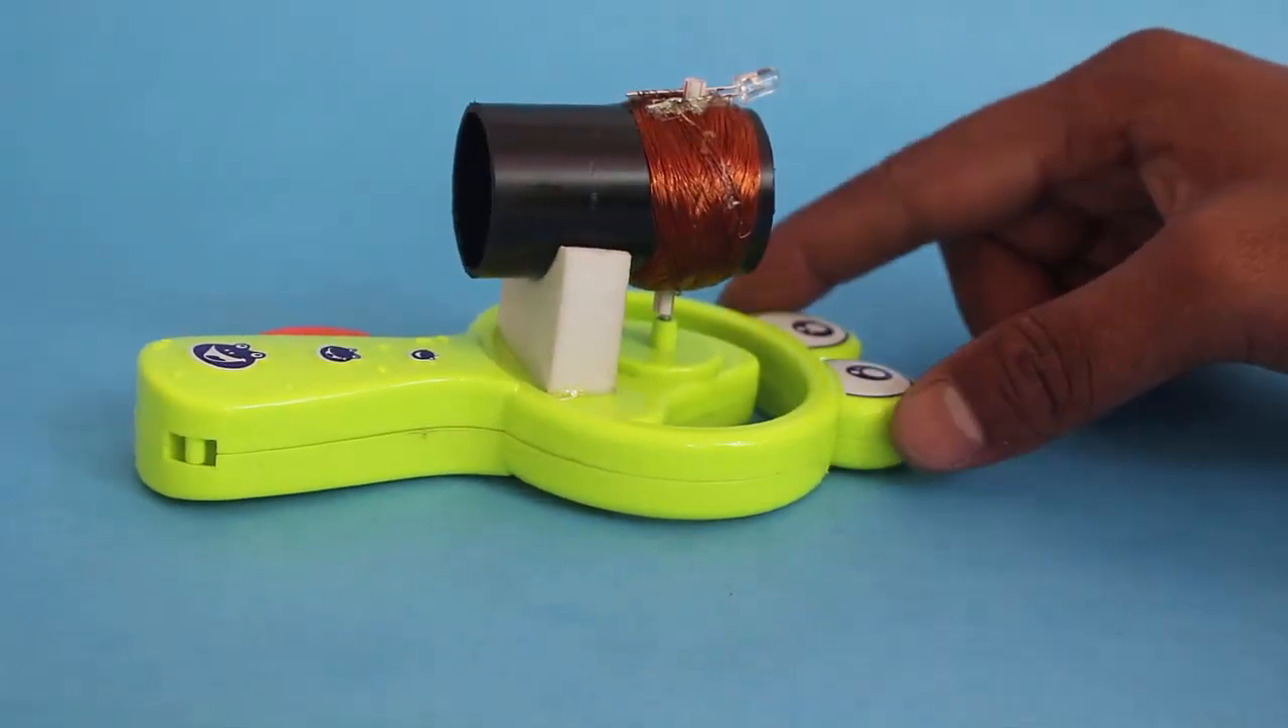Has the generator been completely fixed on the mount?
Yes.